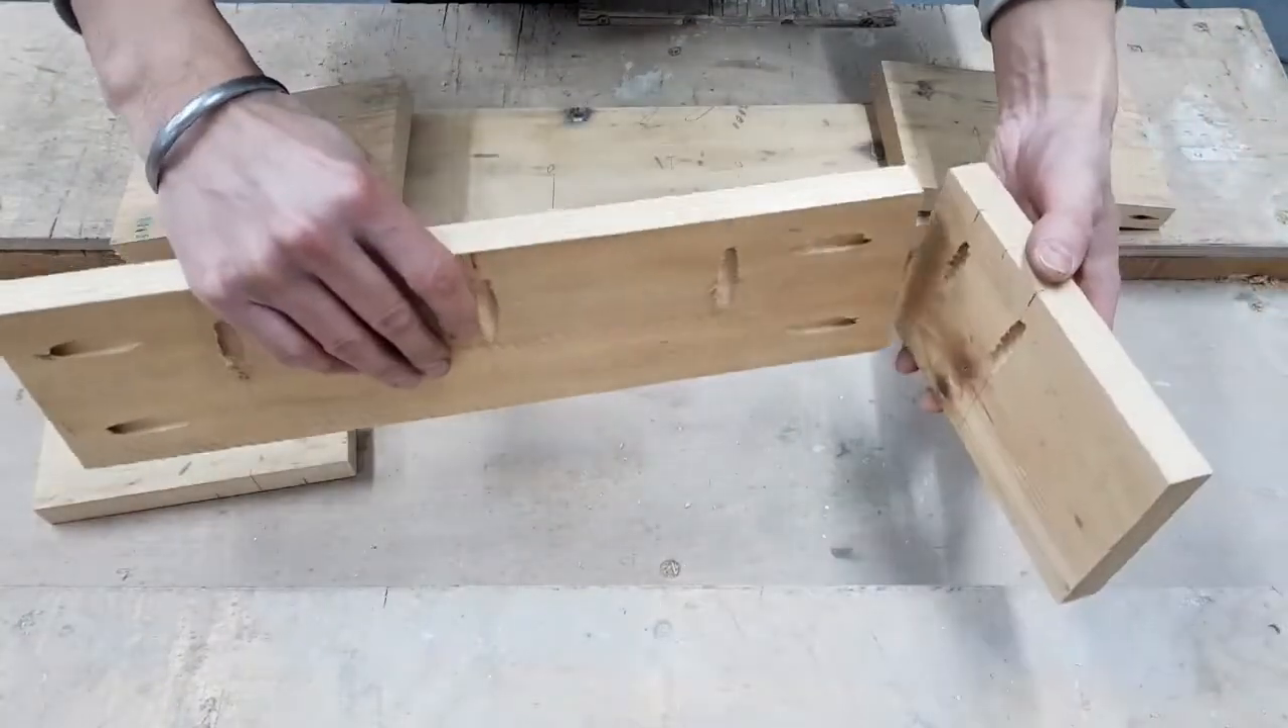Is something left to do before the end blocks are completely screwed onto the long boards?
Yes.